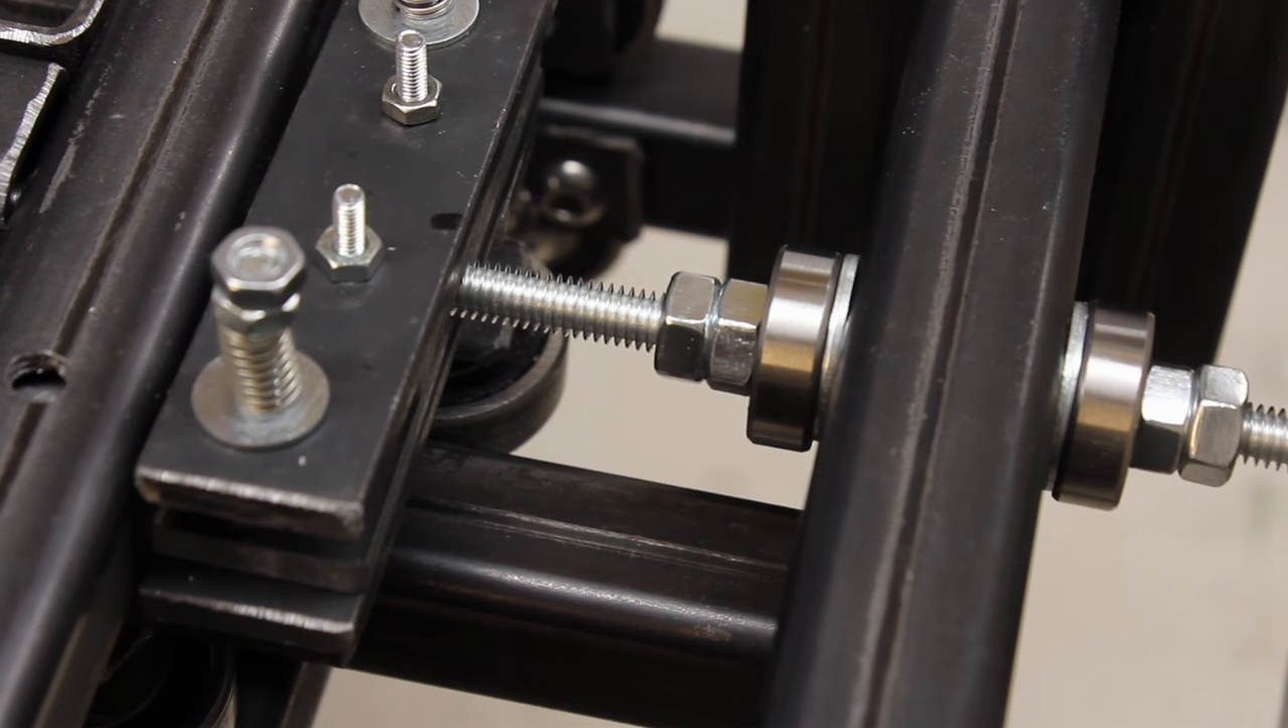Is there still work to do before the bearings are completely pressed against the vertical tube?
No.